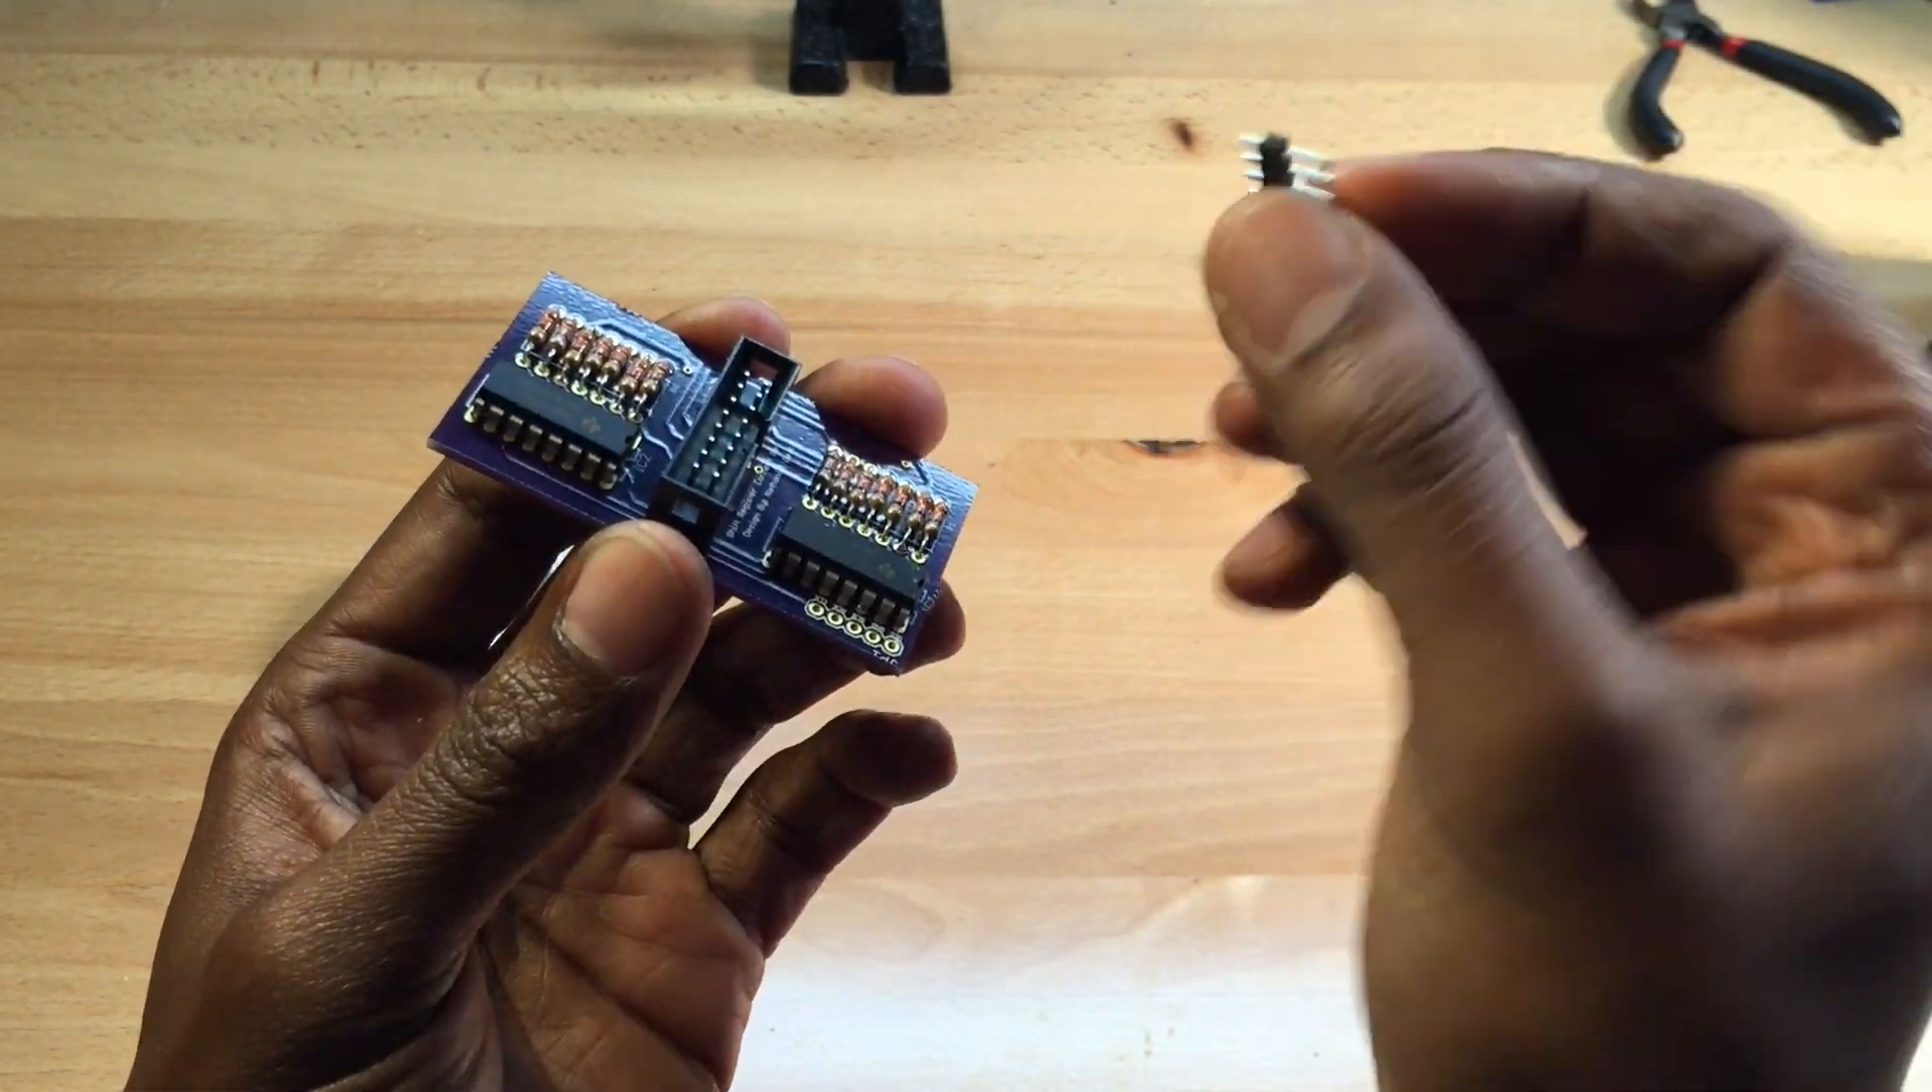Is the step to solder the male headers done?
No.